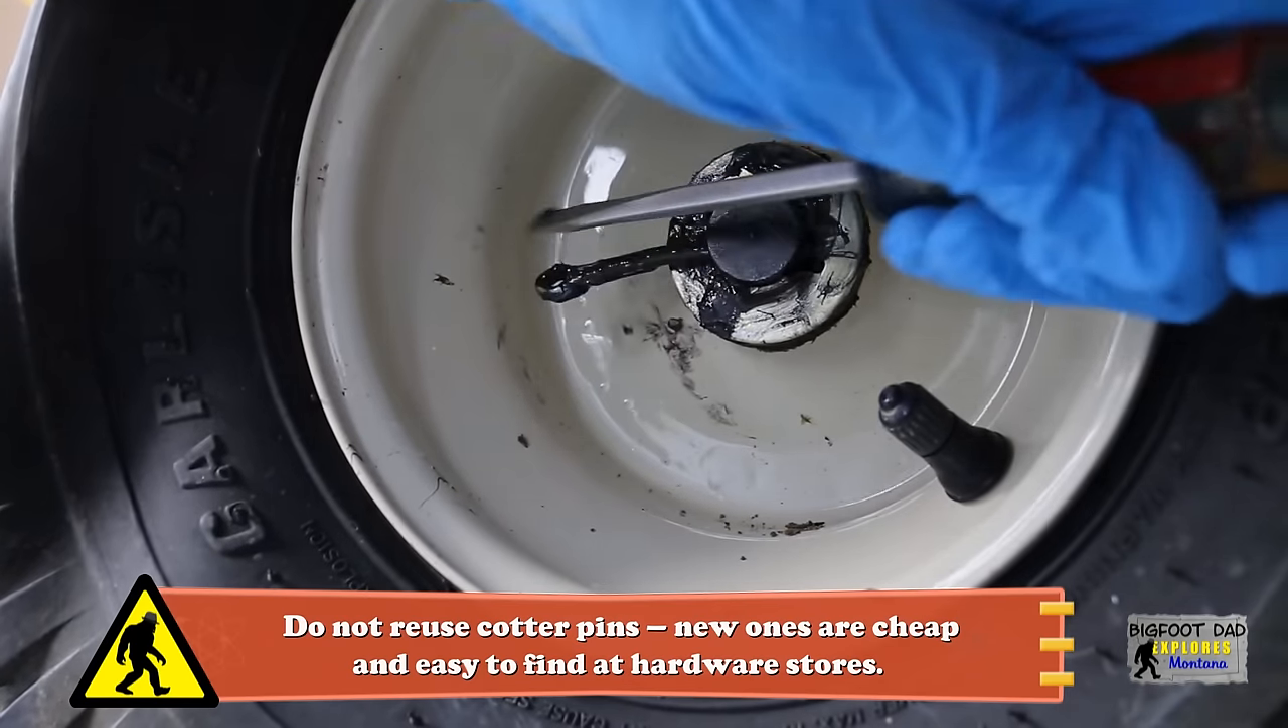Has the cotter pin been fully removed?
No.